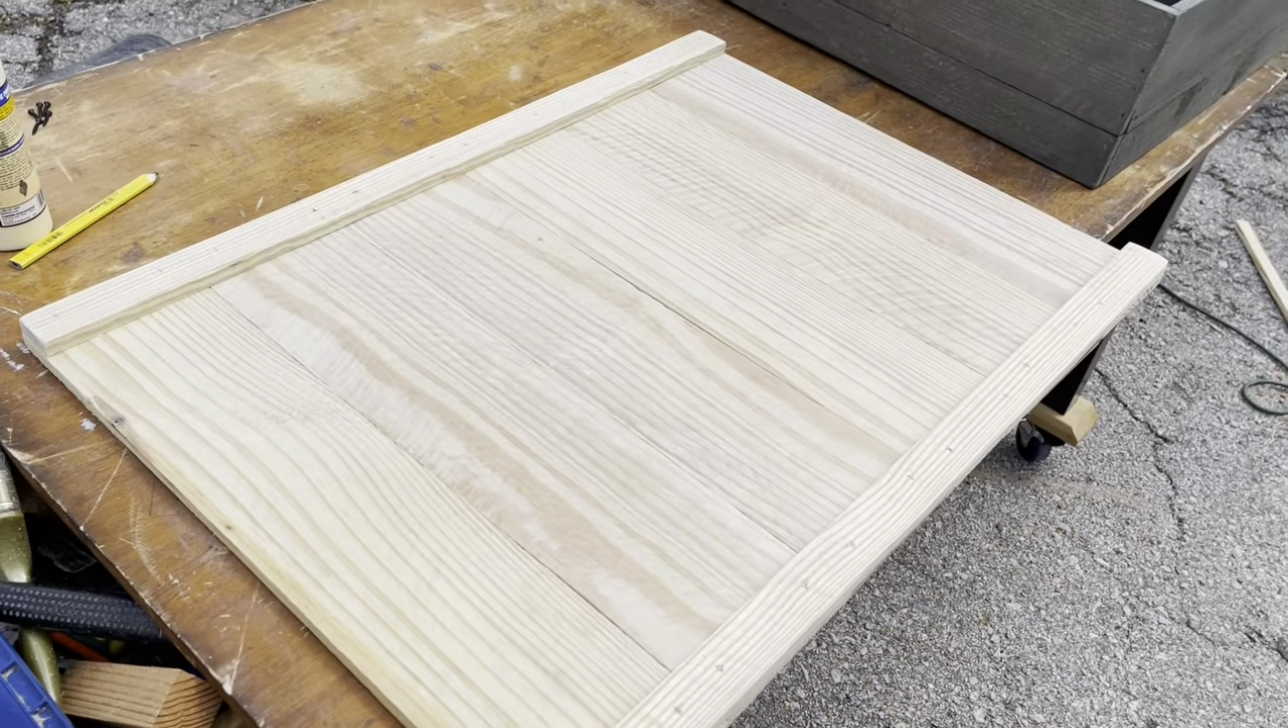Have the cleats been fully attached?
Yes.